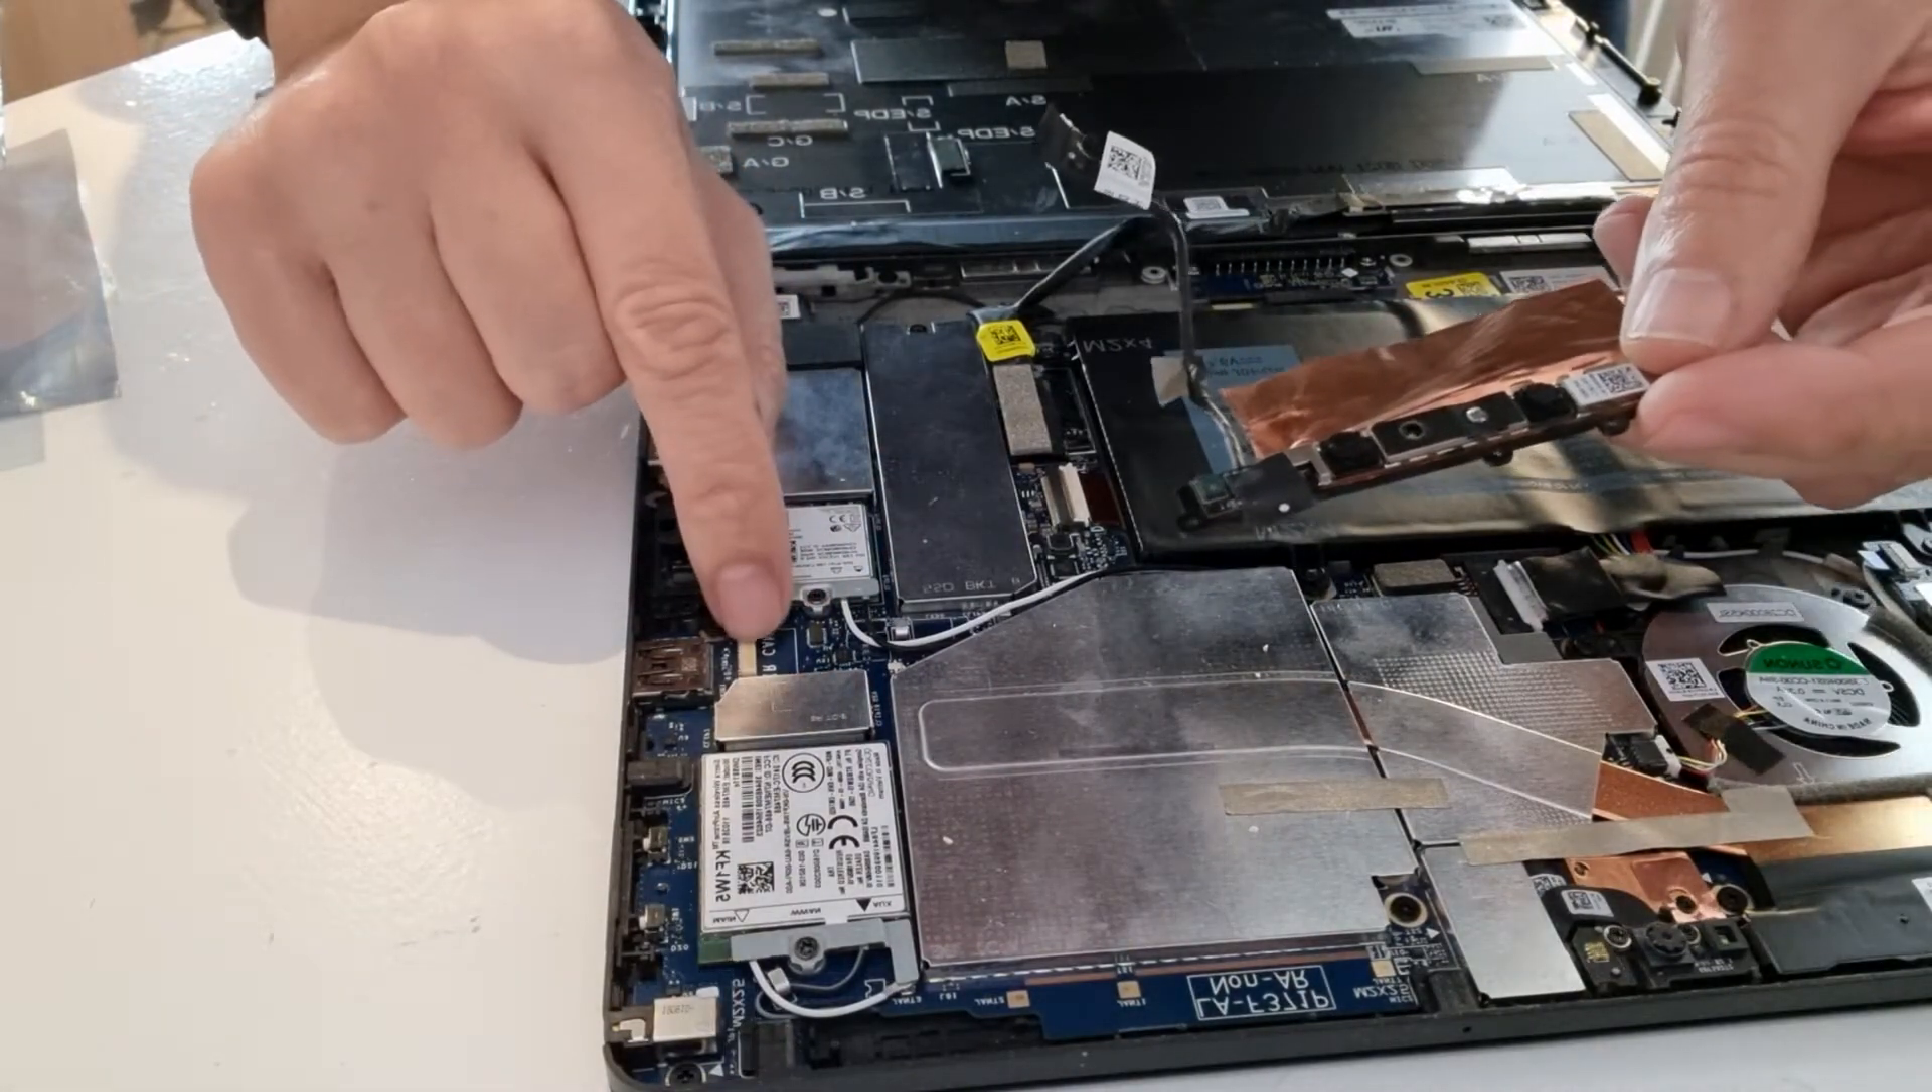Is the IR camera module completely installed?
No.